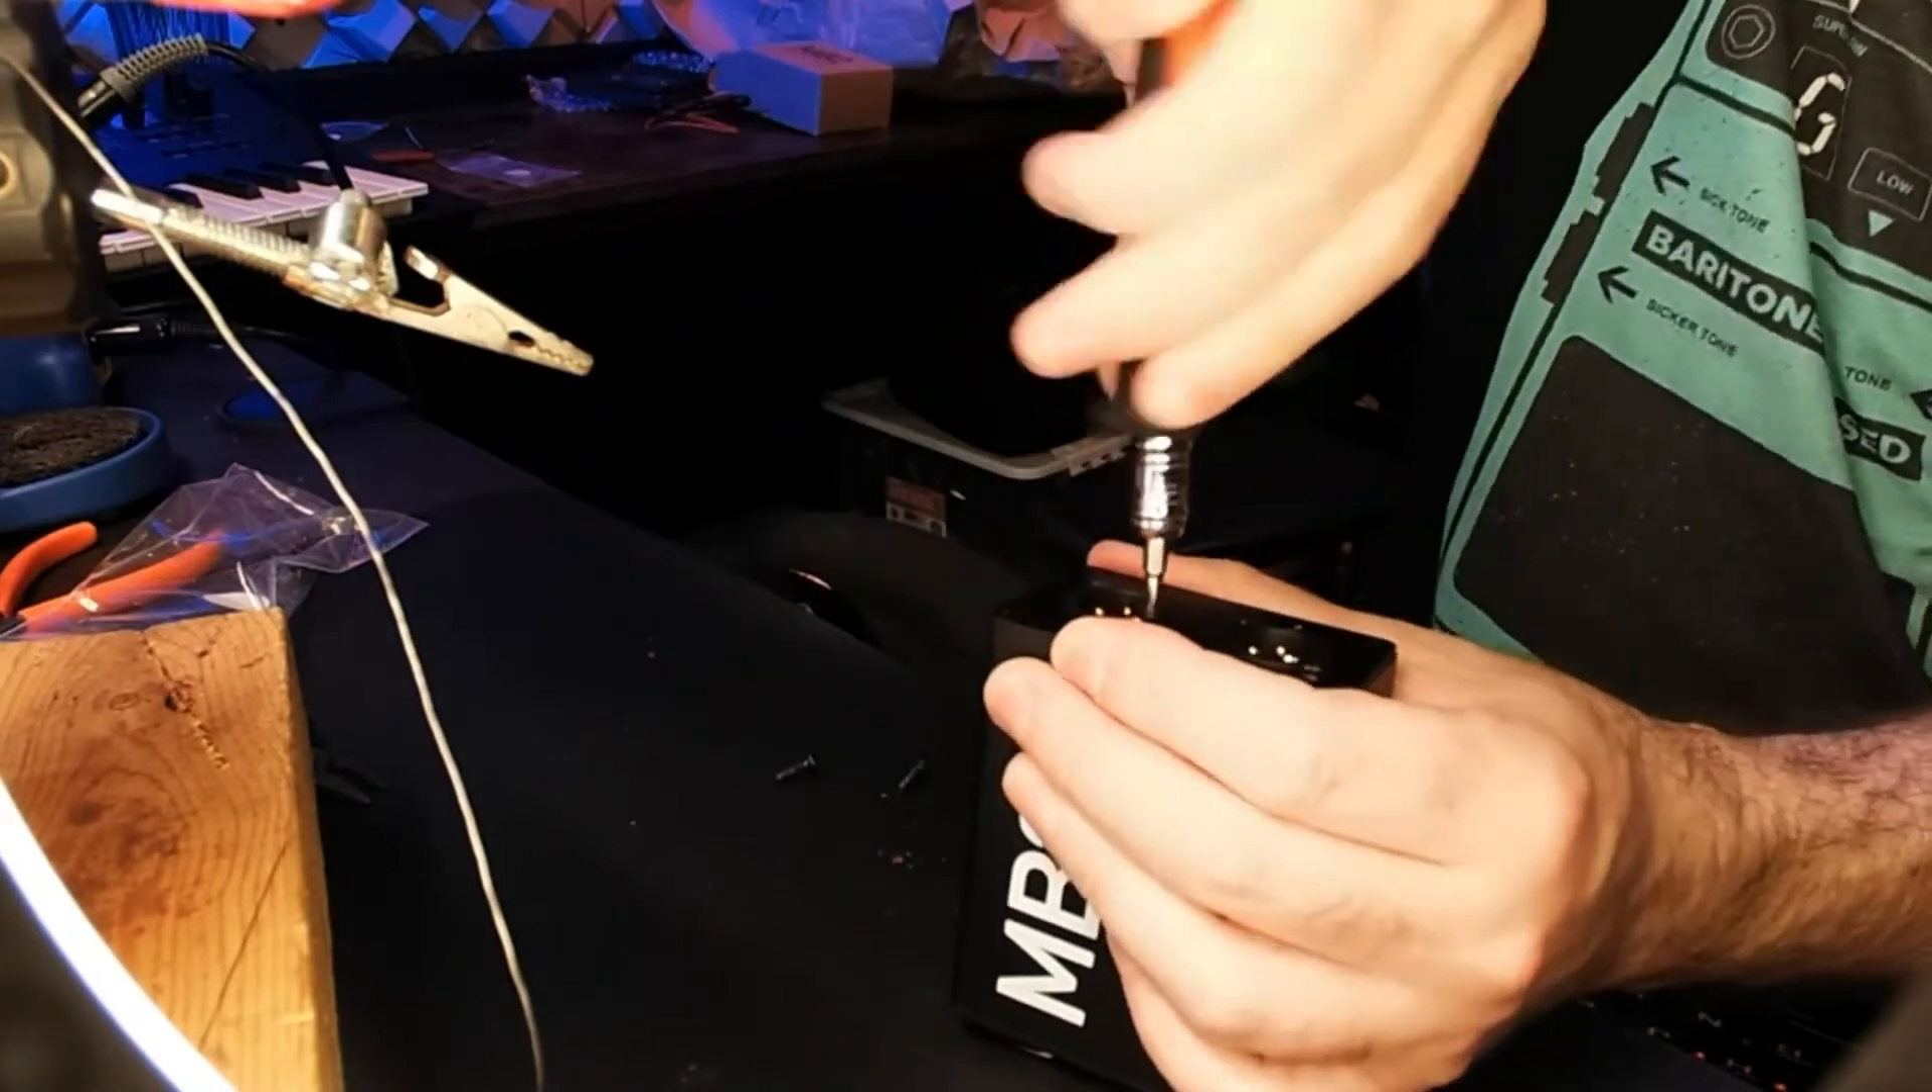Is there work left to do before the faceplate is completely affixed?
Yes.